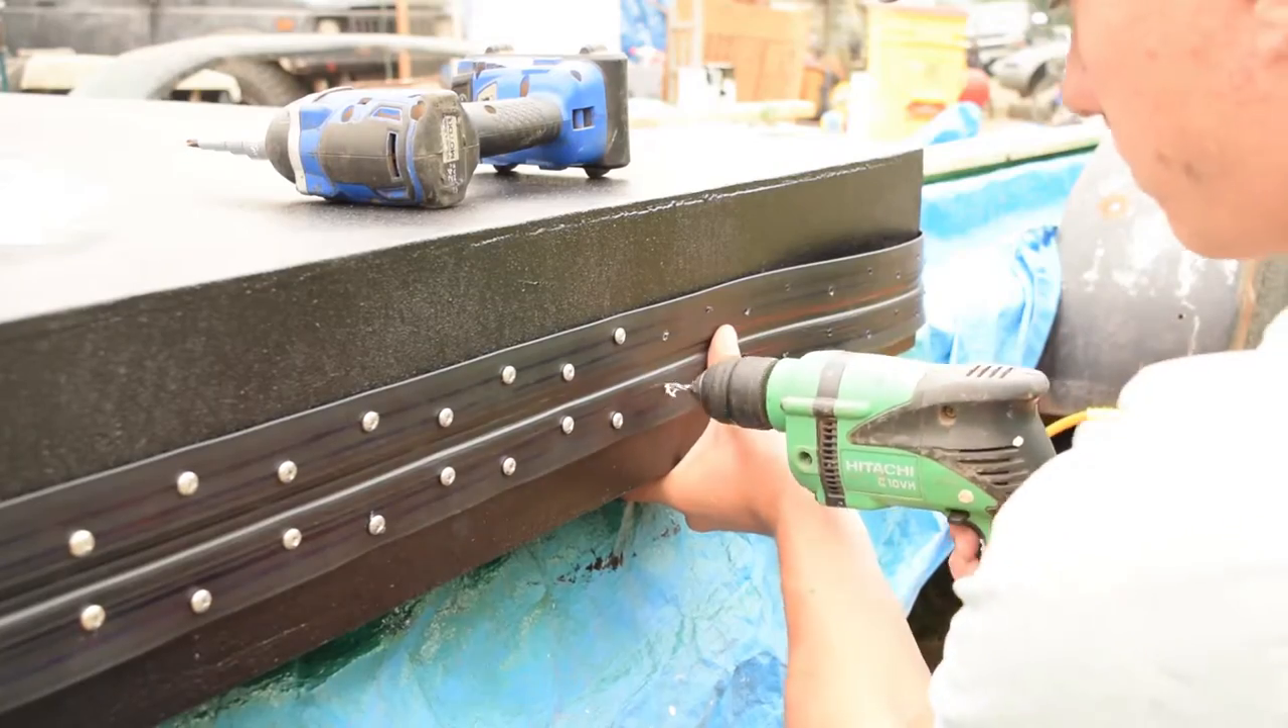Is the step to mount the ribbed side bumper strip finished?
No.